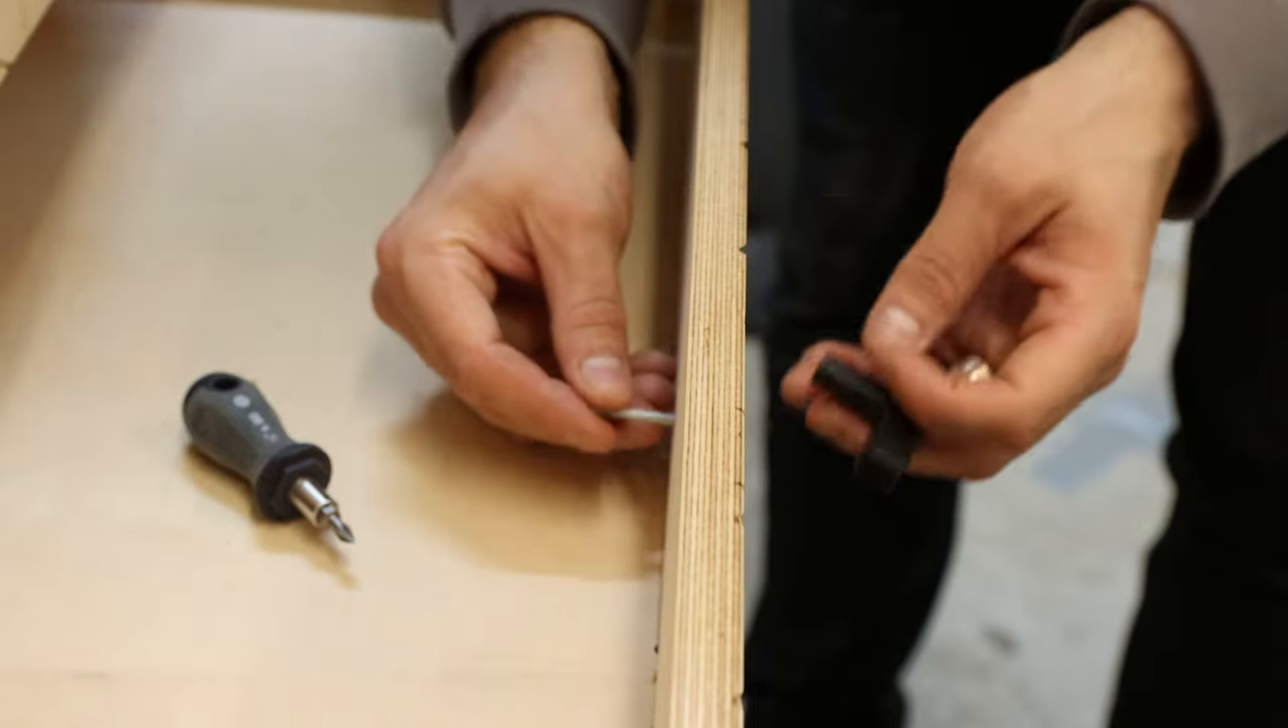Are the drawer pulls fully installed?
No.